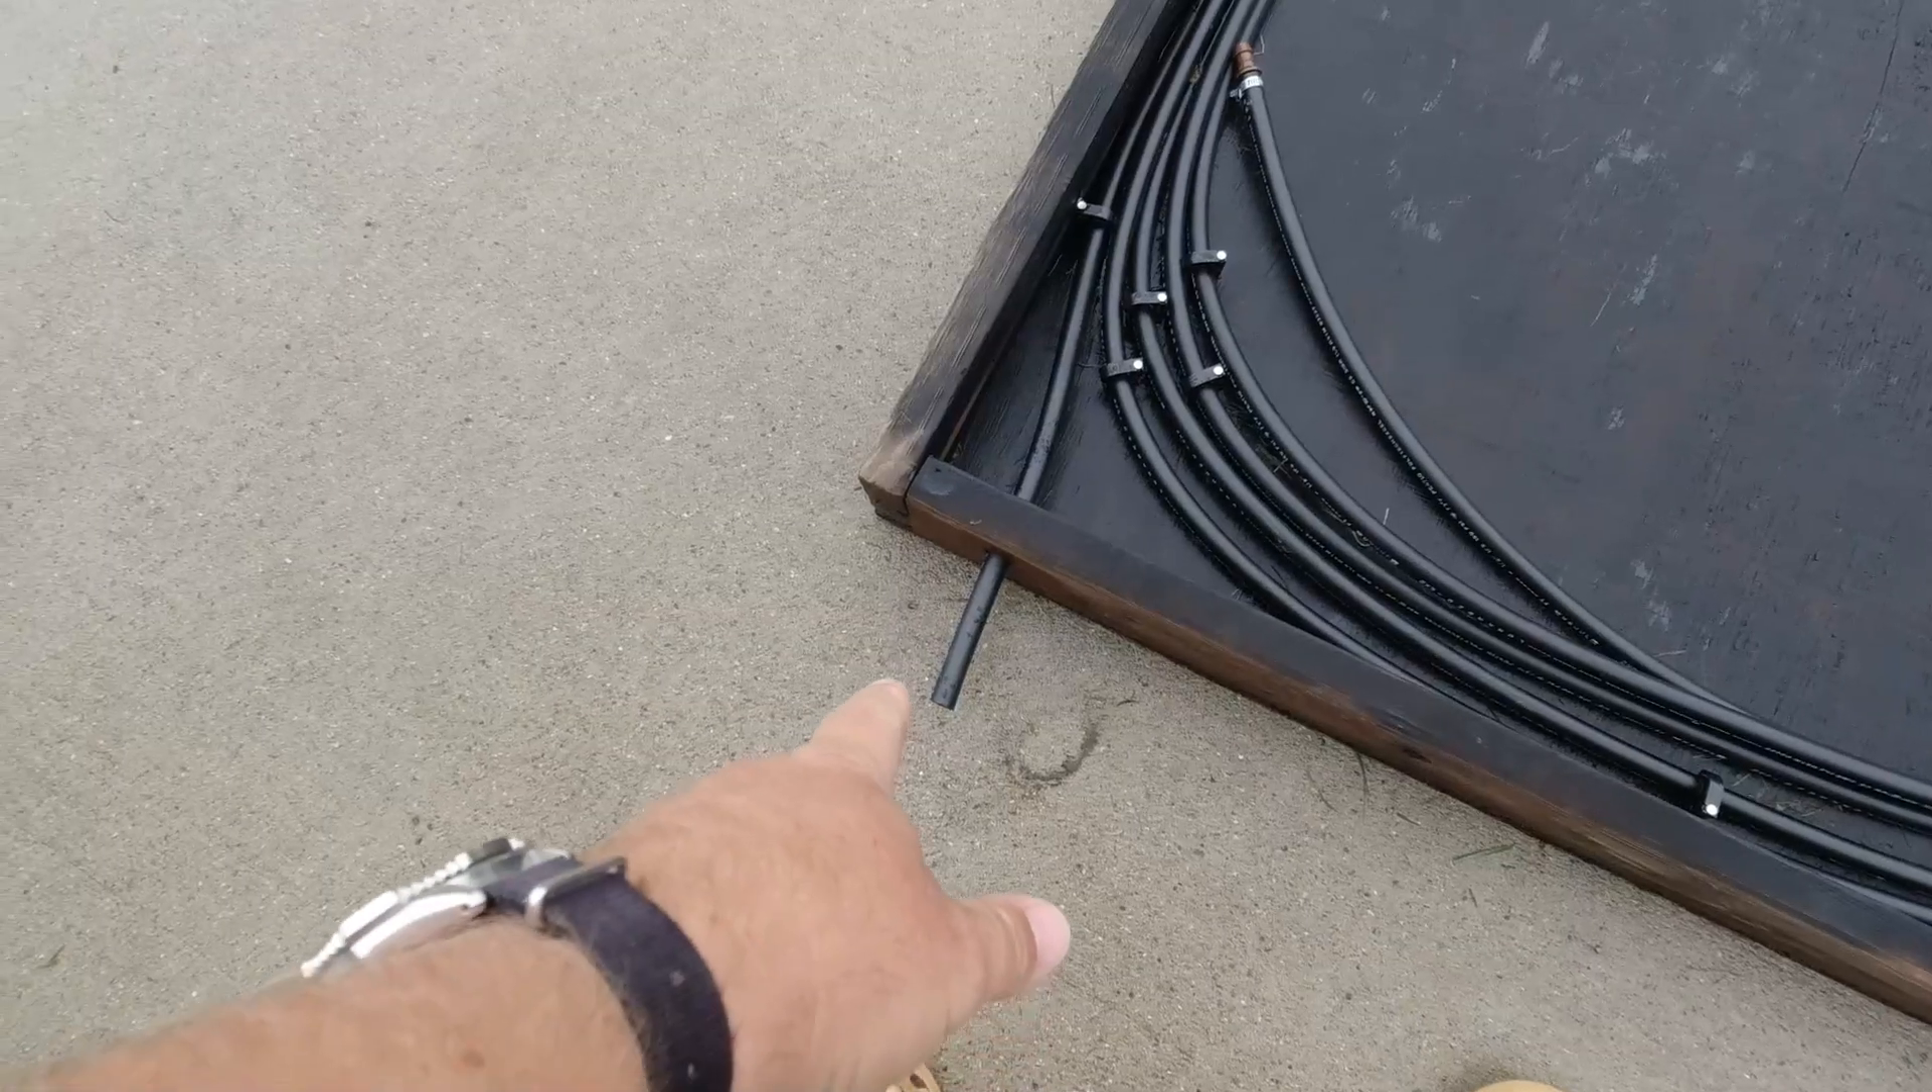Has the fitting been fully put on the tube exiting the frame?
No.